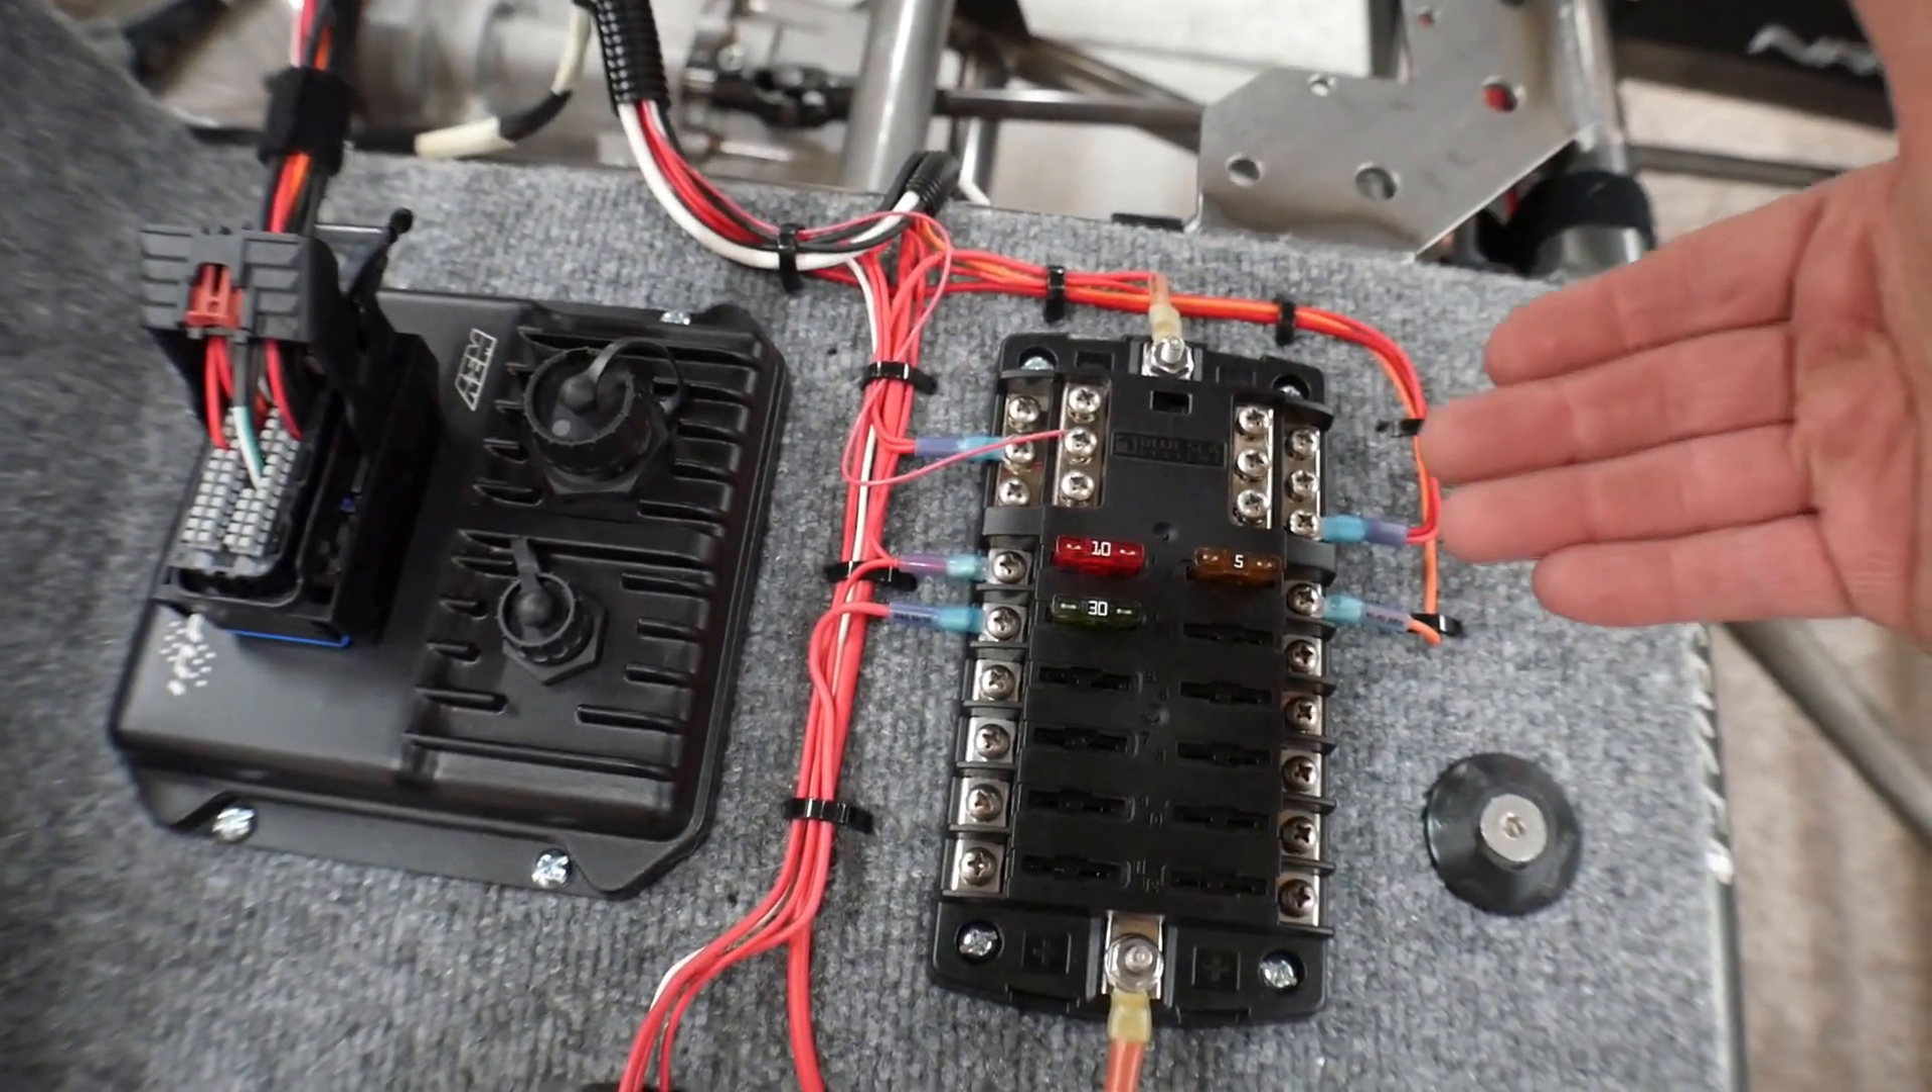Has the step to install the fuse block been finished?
Yes.